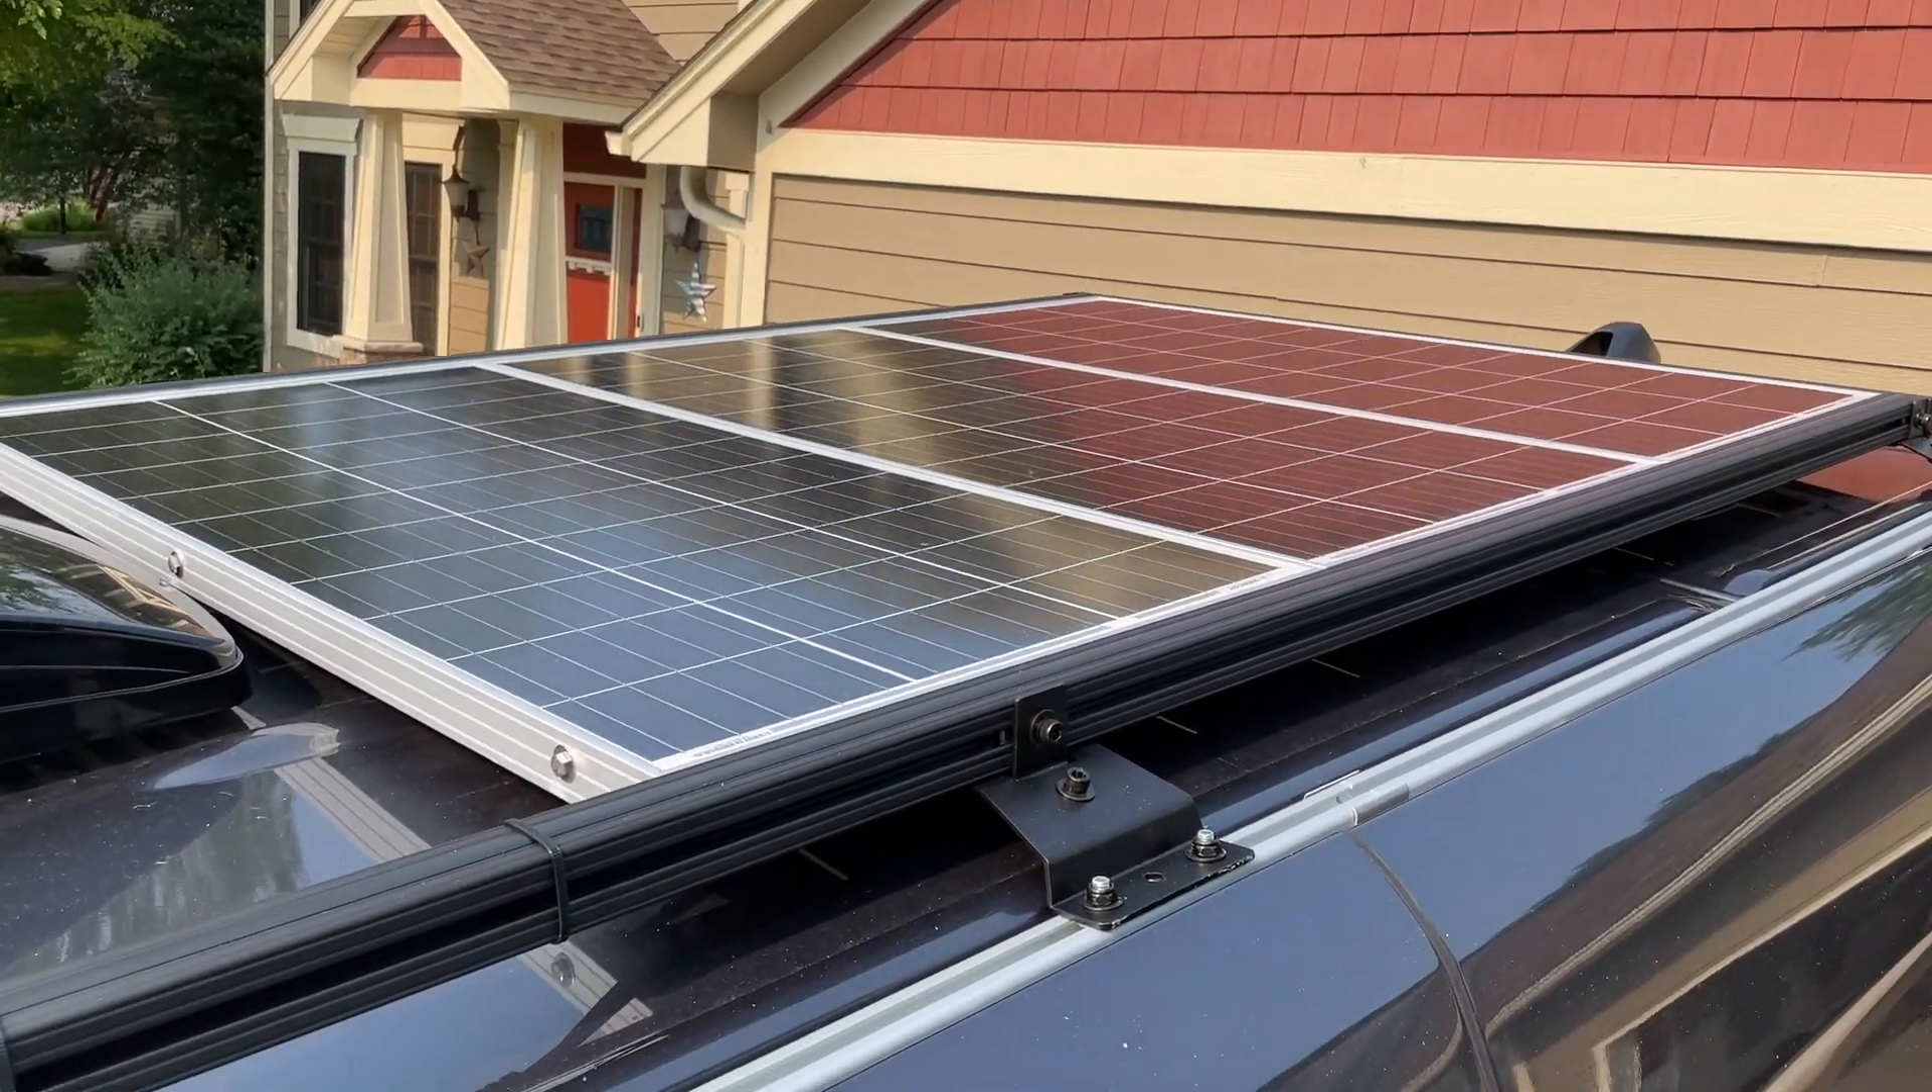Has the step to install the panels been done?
Yes.